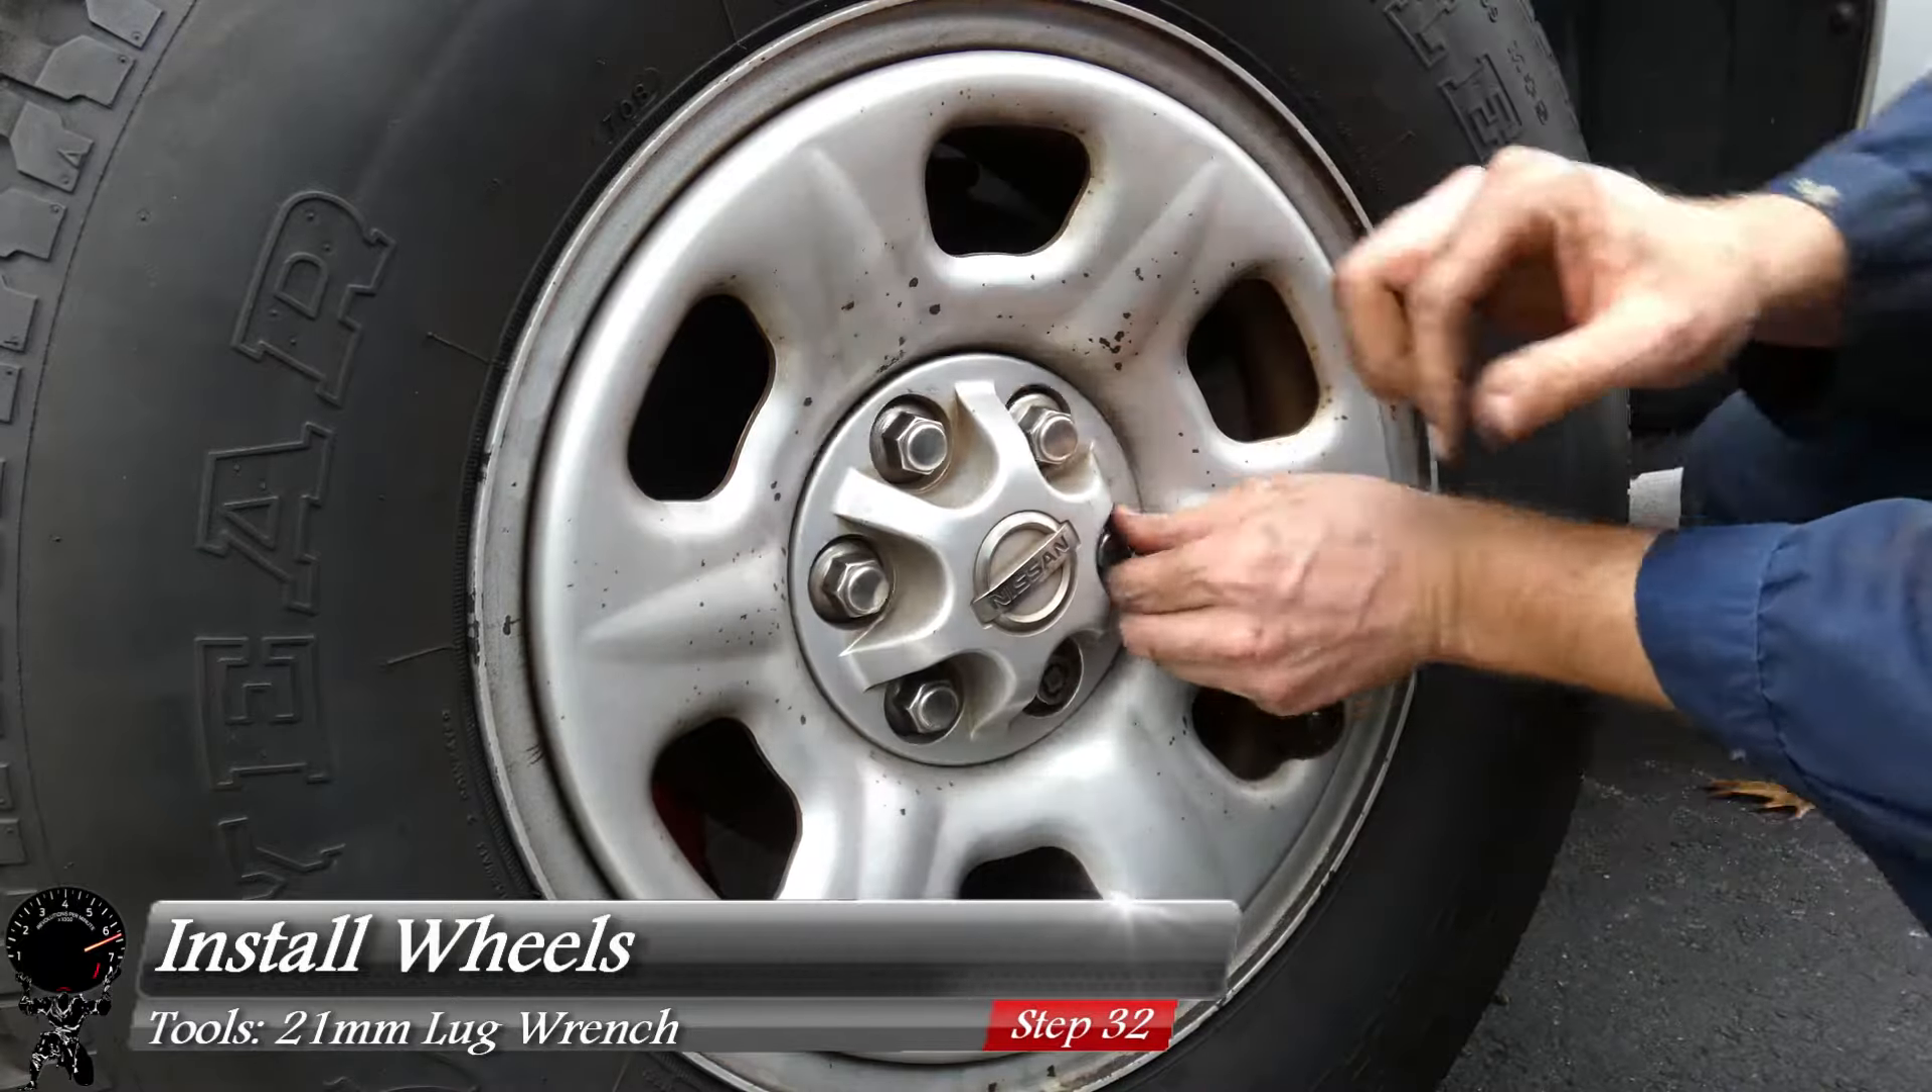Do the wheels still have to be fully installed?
Yes.